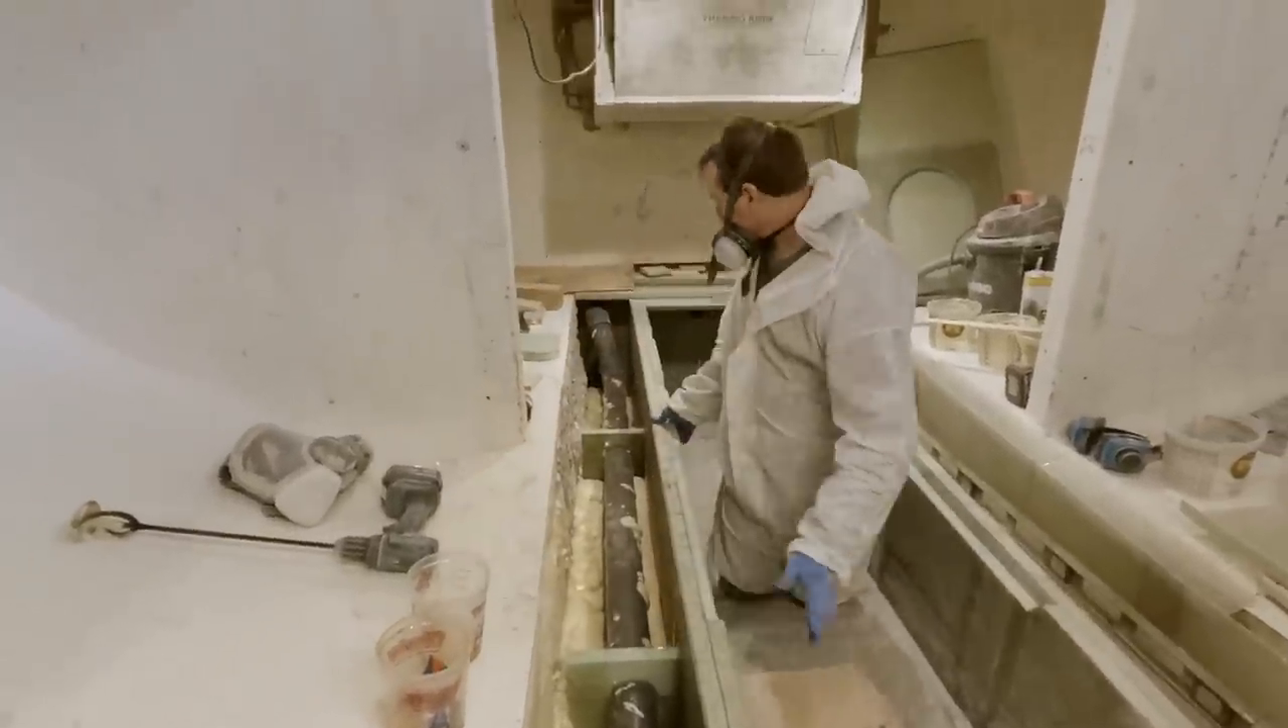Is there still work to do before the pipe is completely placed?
No.